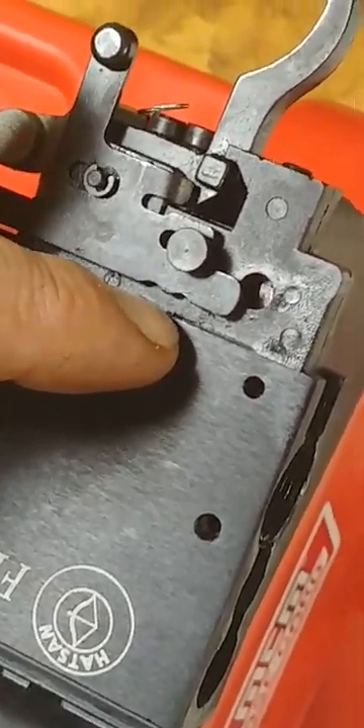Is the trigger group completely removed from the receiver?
No.